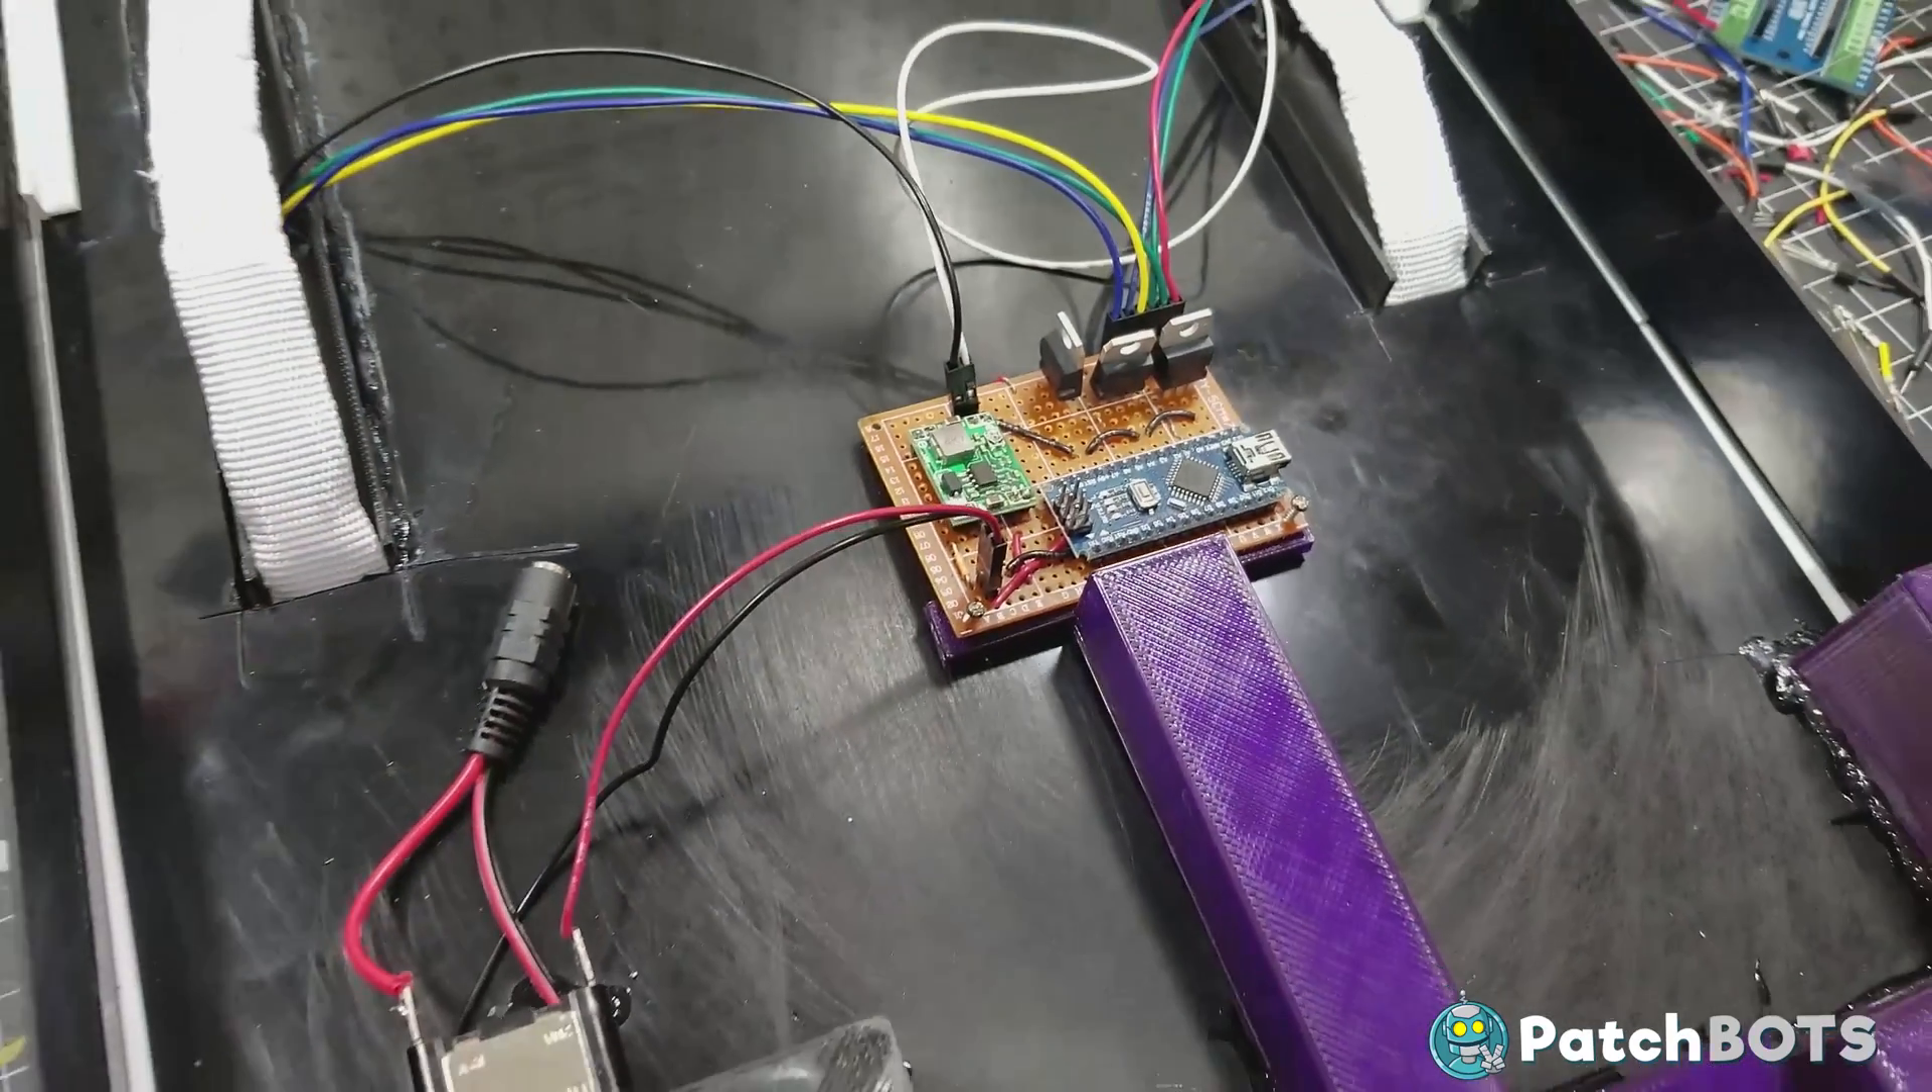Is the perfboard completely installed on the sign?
Yes.